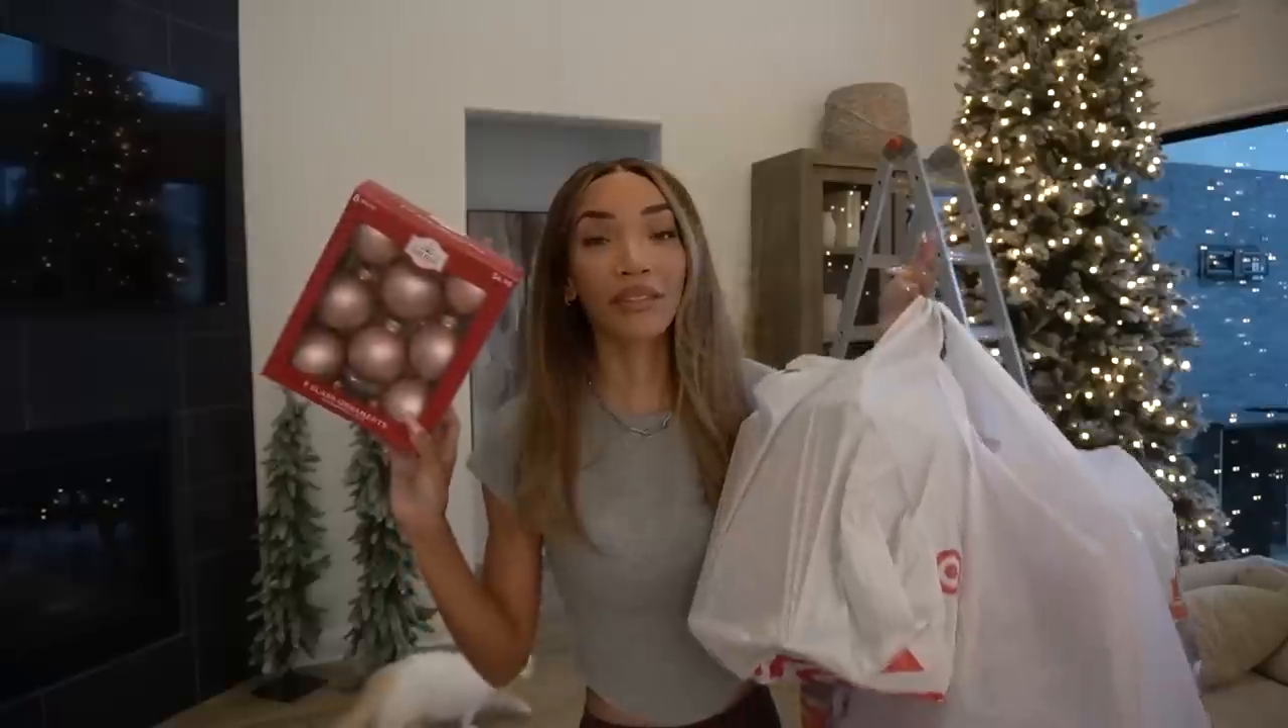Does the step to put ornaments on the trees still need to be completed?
Yes.